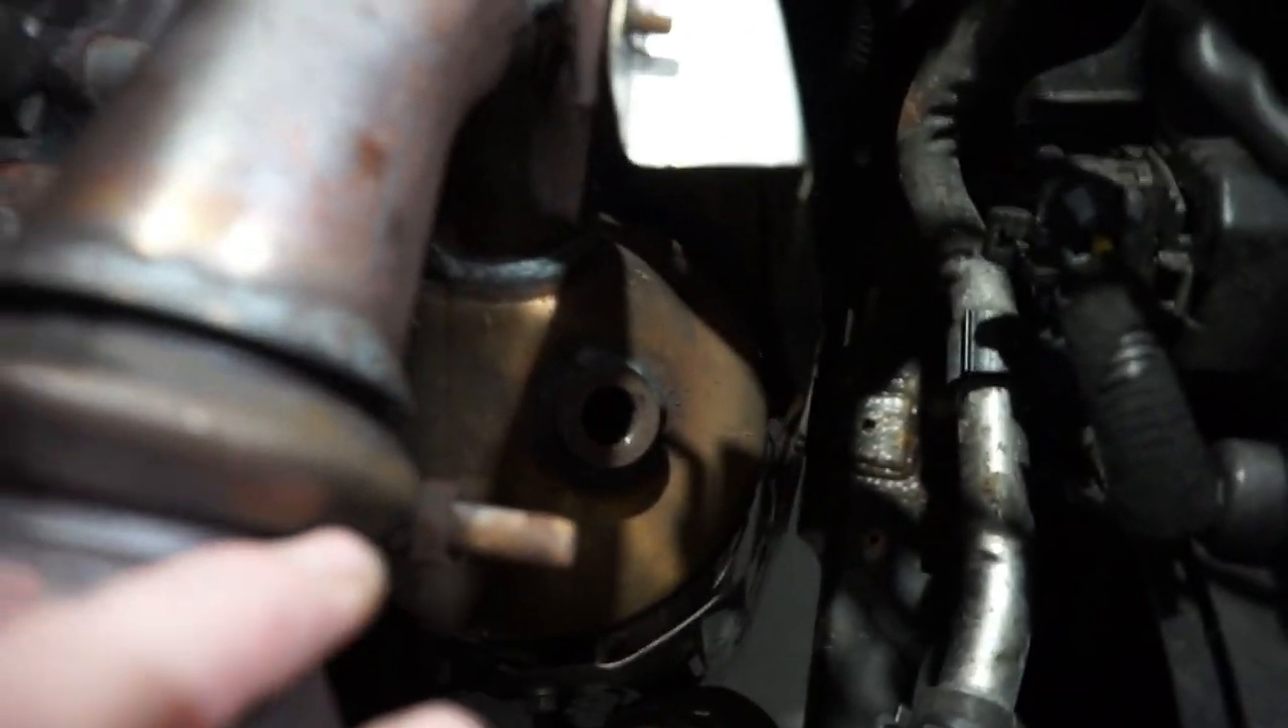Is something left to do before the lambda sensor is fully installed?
Yes.